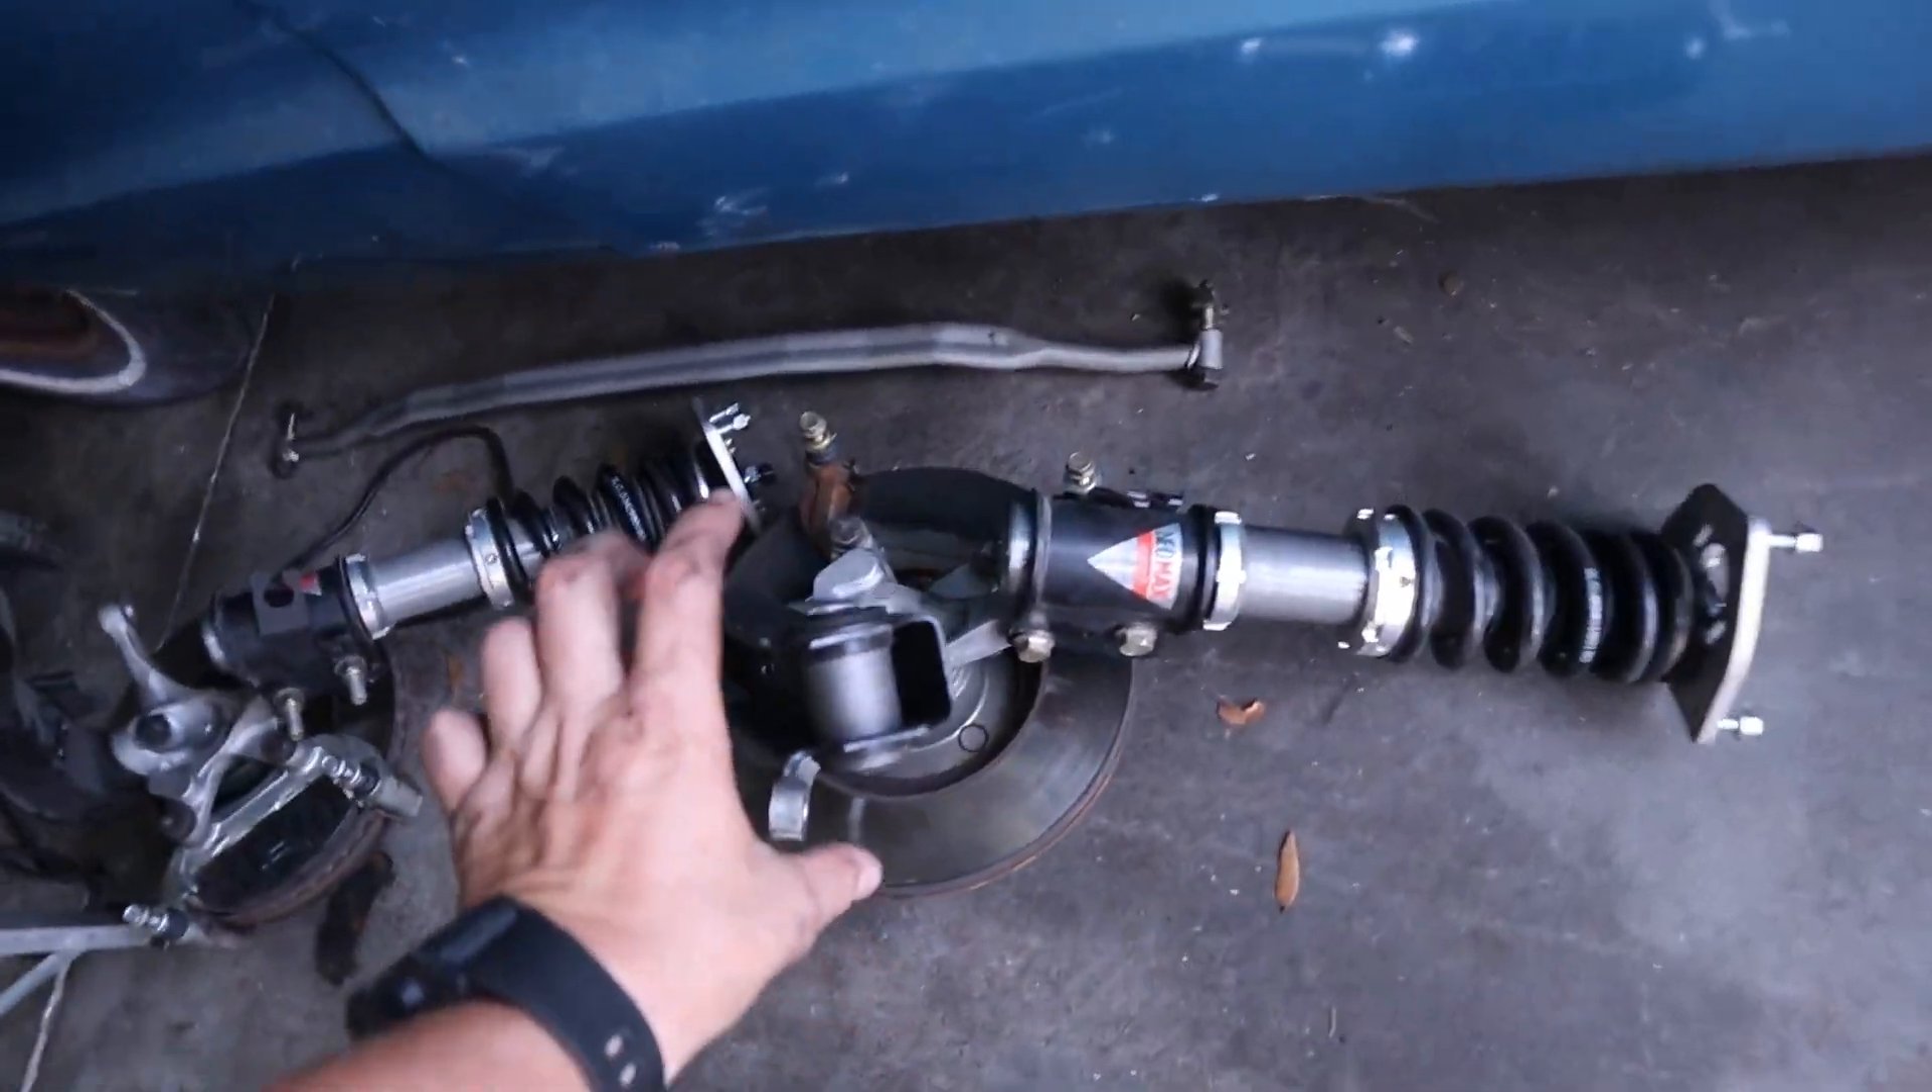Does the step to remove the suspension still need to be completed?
No.